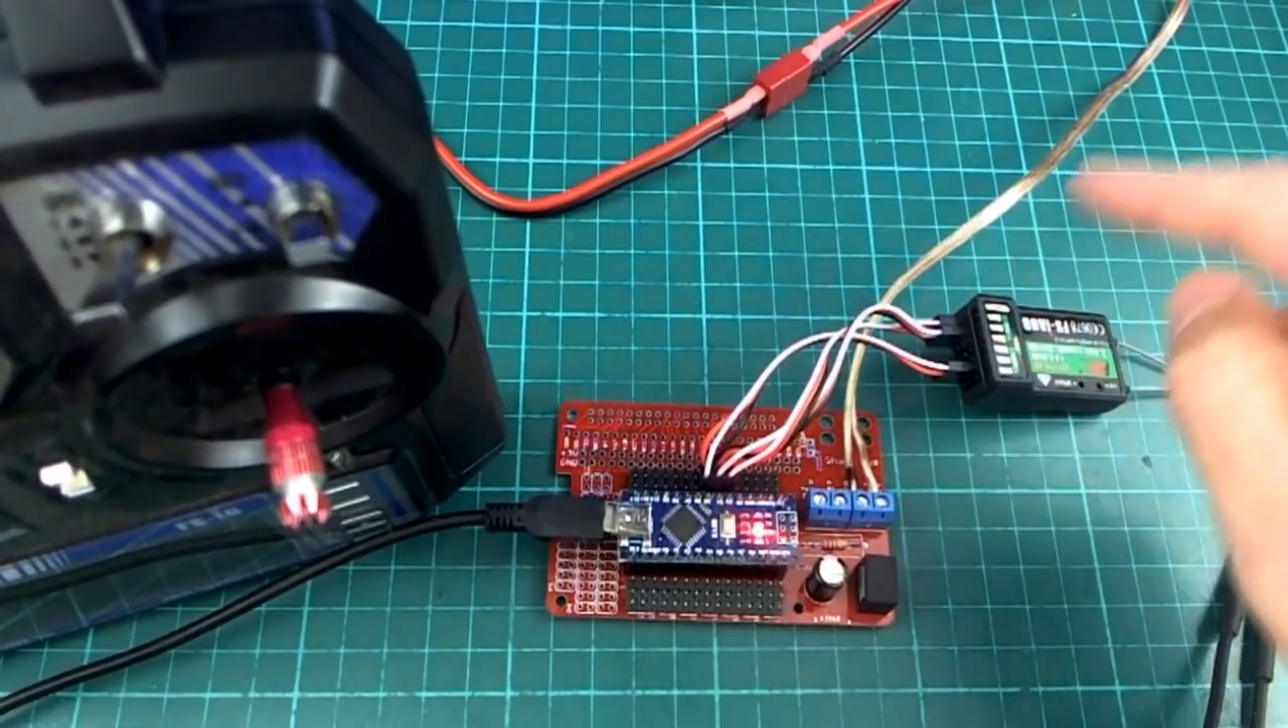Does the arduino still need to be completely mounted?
No.